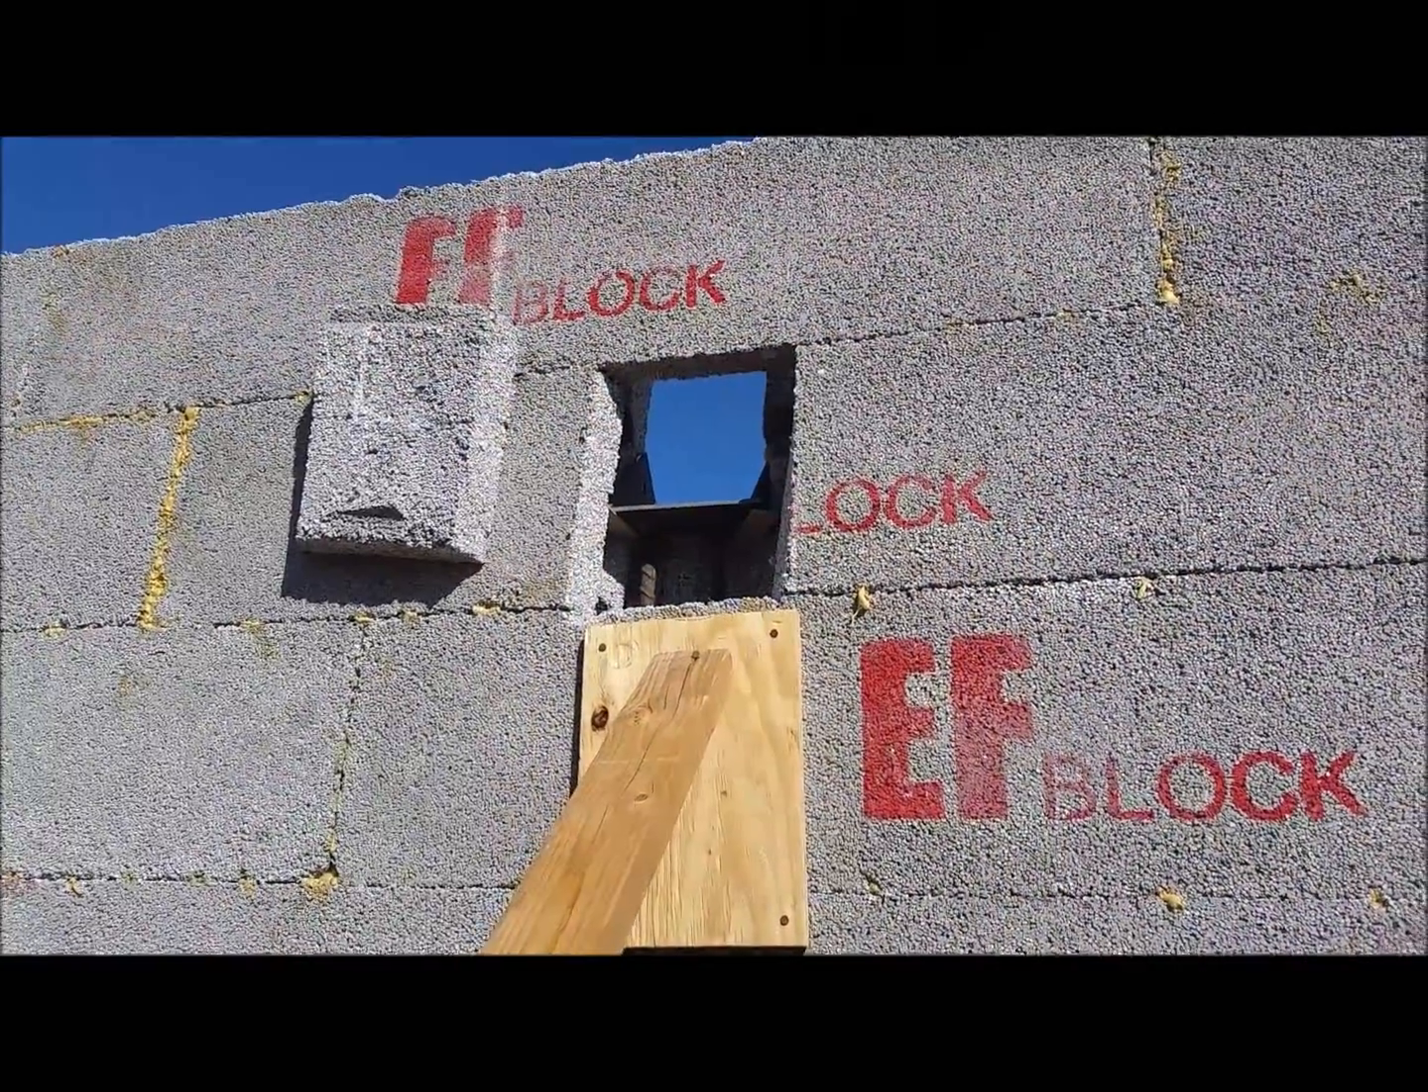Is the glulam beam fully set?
No.